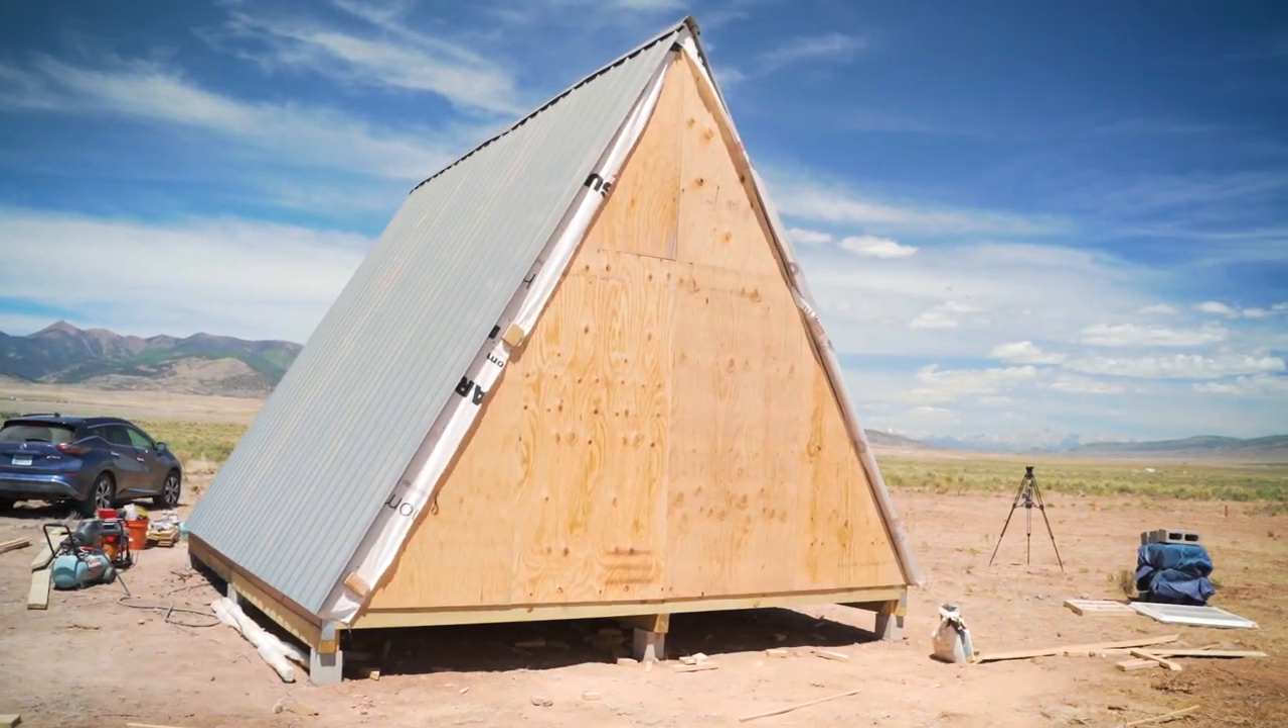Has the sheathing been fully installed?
Yes.